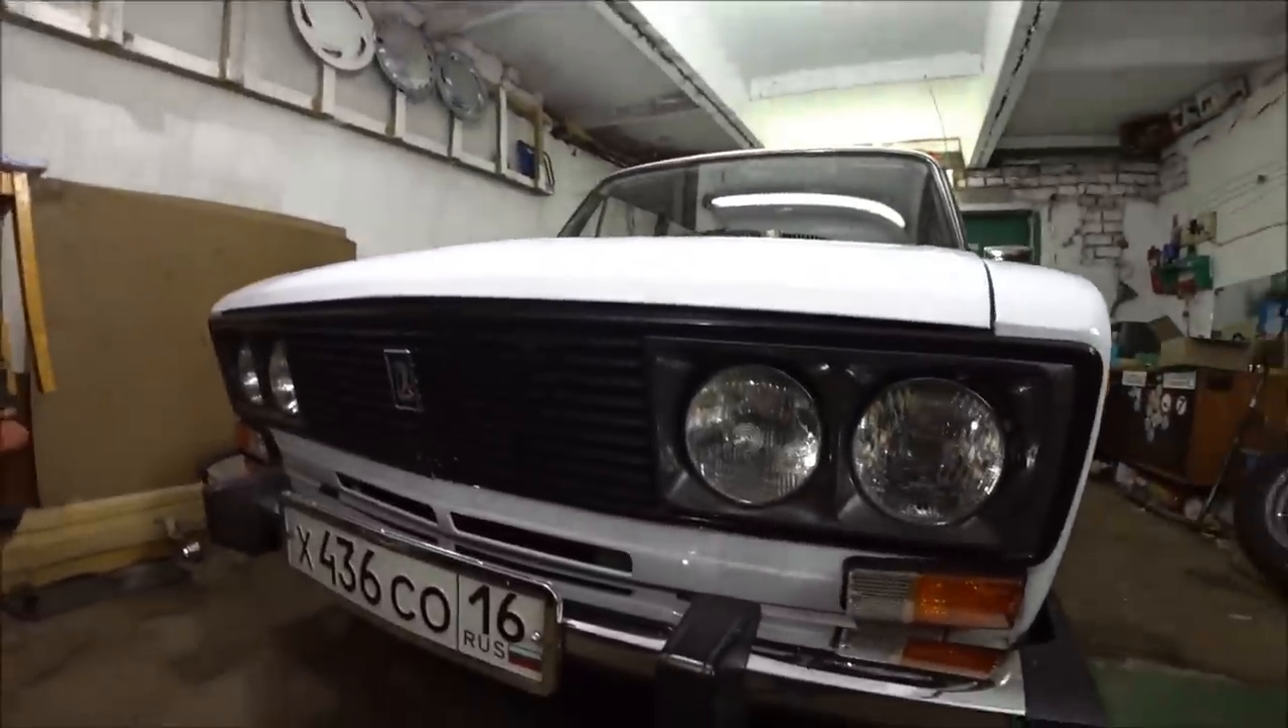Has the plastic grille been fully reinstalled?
Yes.